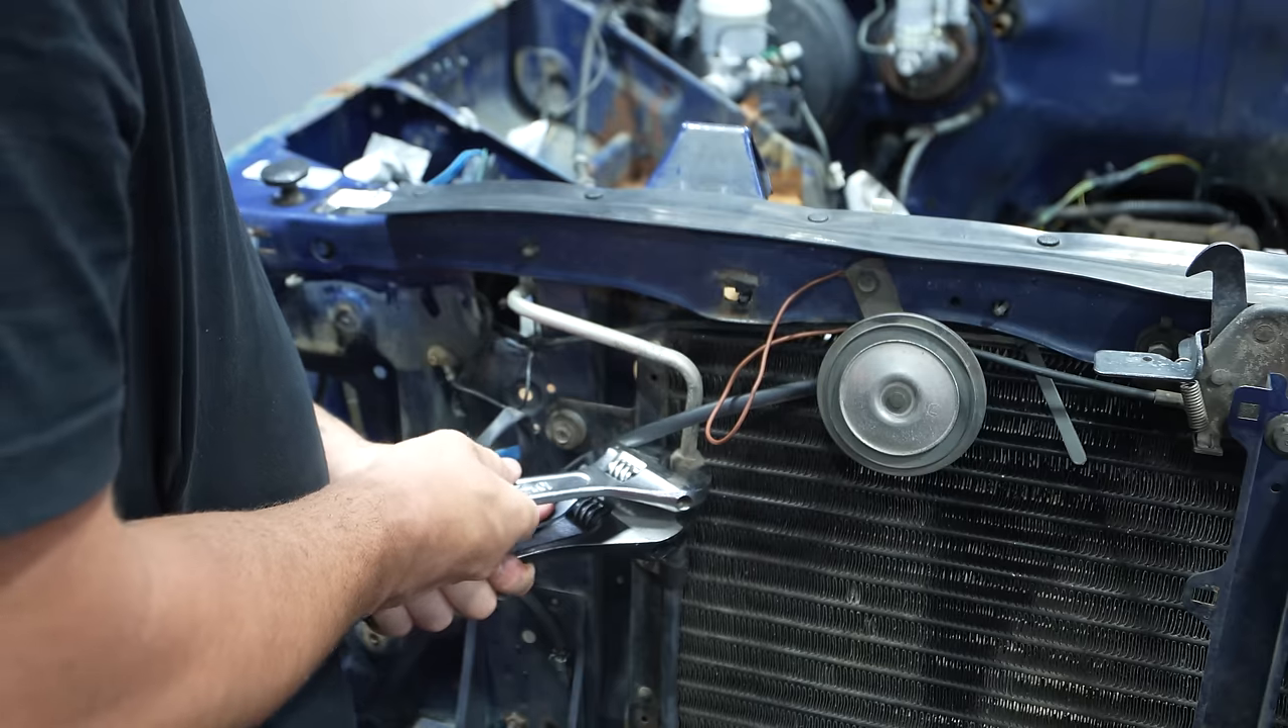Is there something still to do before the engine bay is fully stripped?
Yes.